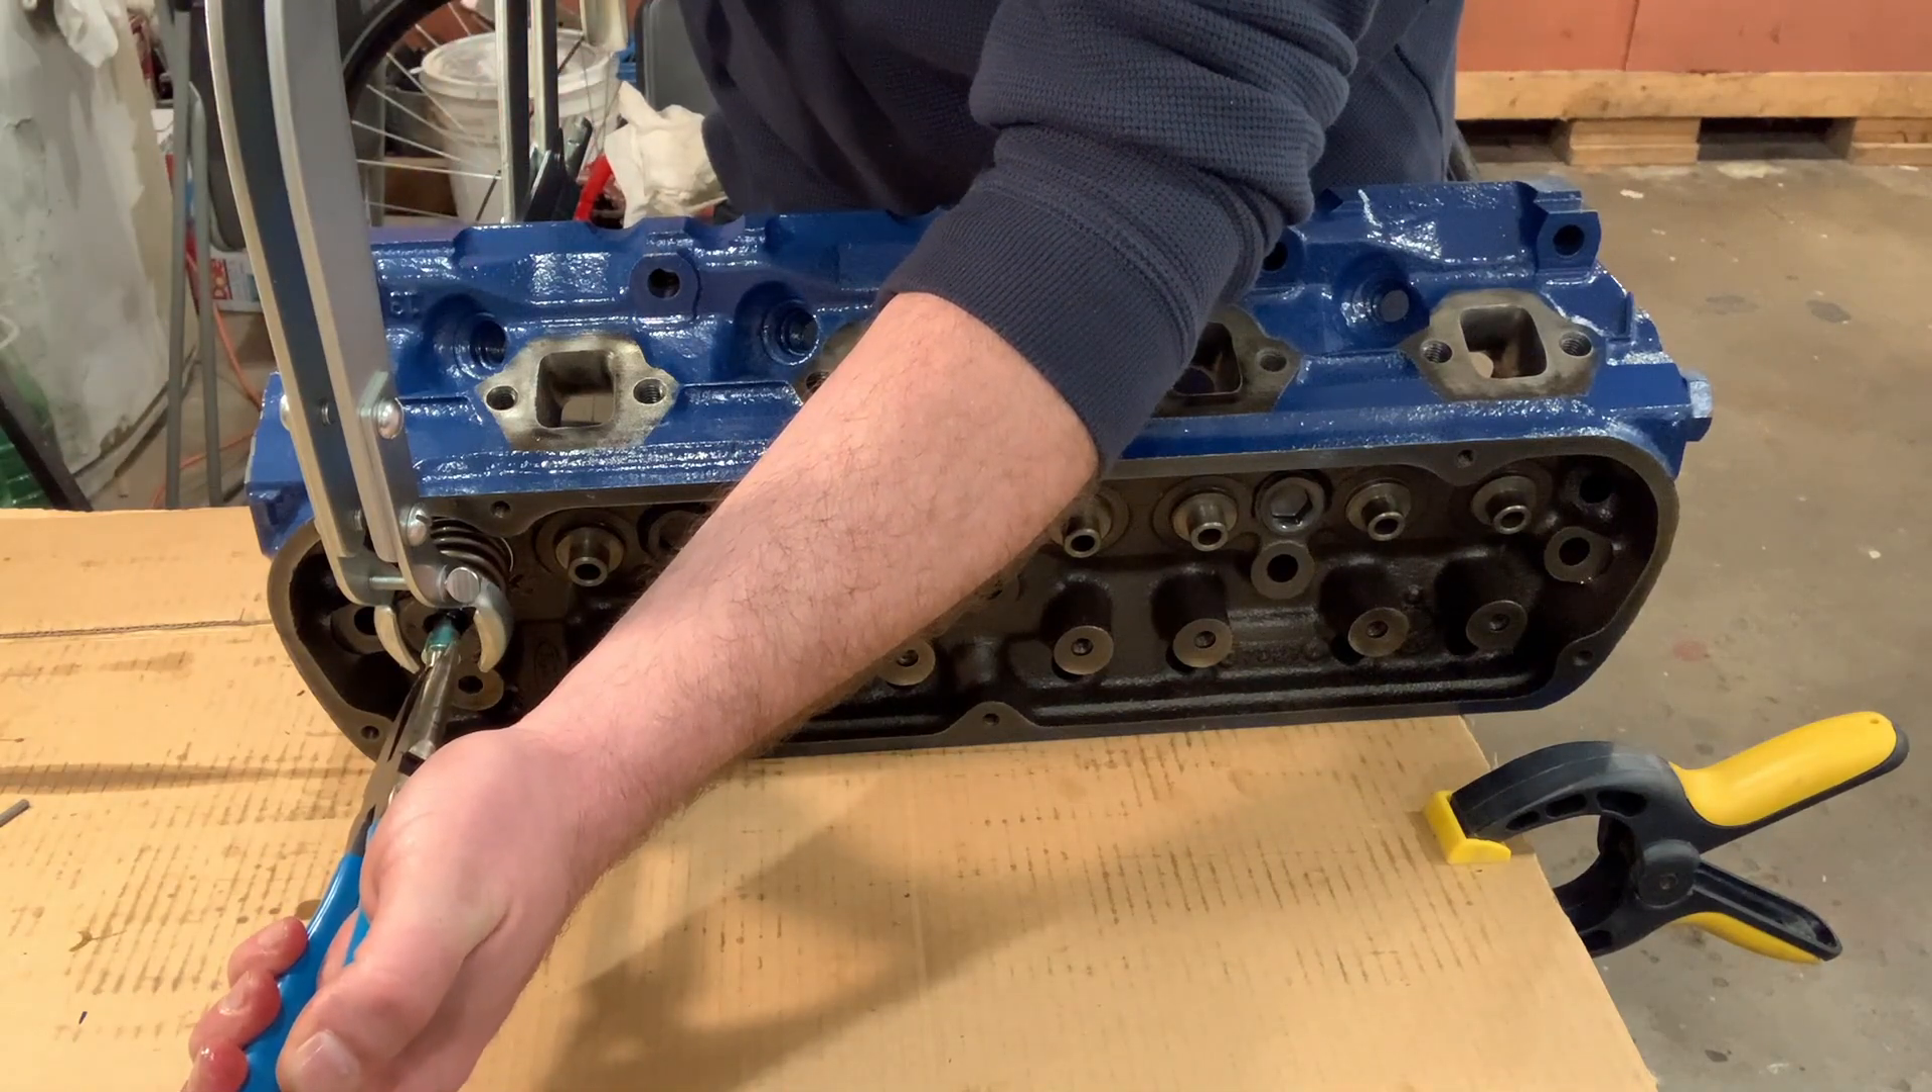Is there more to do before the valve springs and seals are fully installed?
Yes.